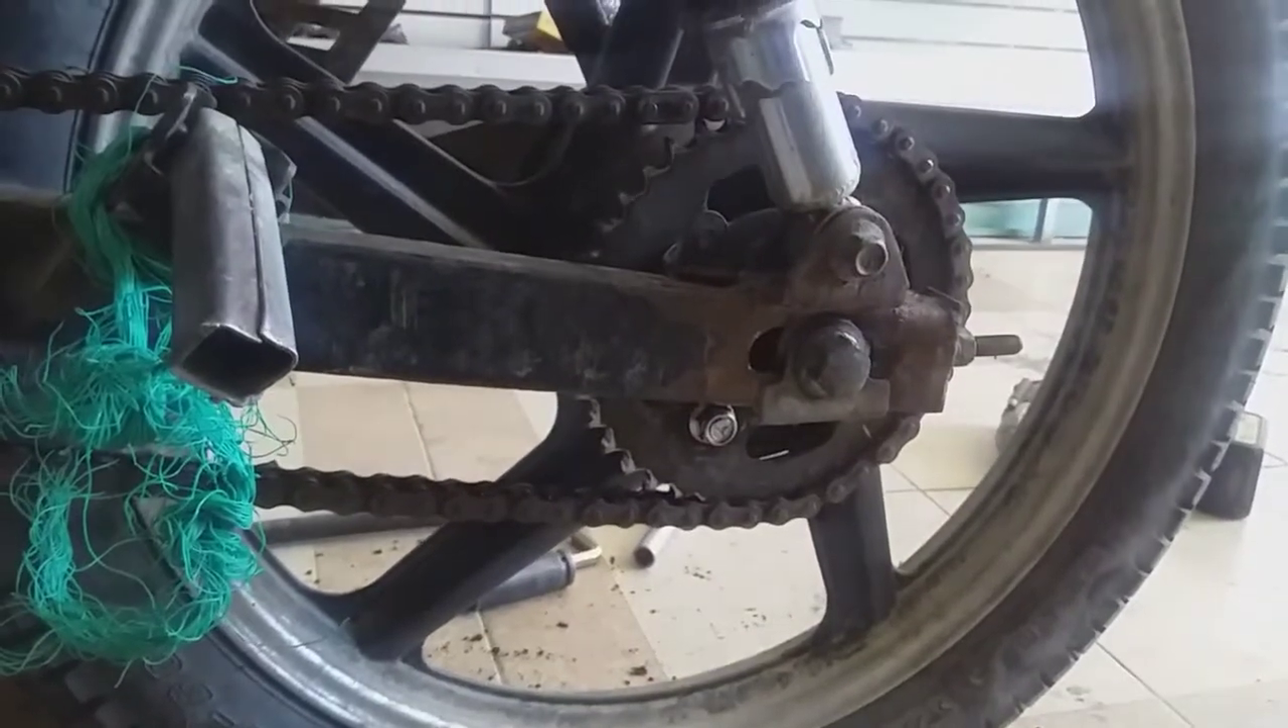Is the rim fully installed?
Yes.